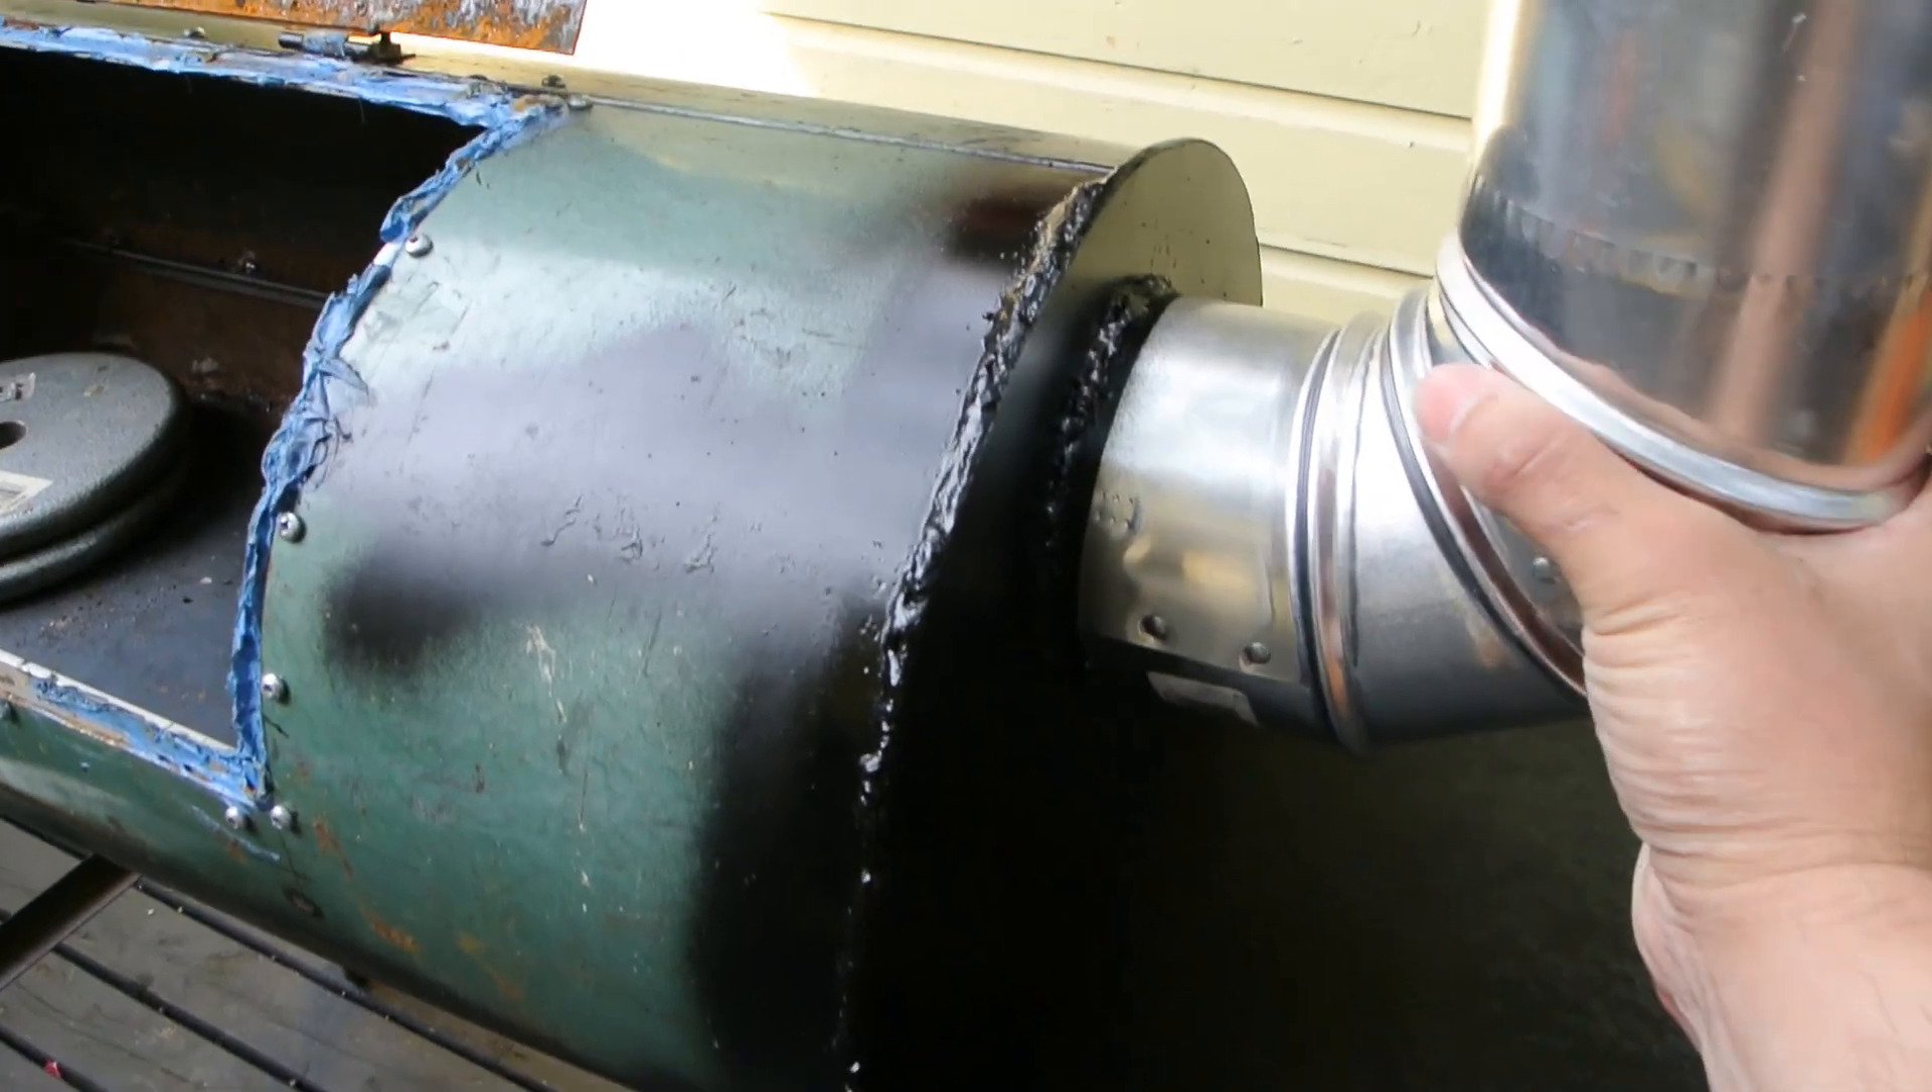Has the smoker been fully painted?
No.